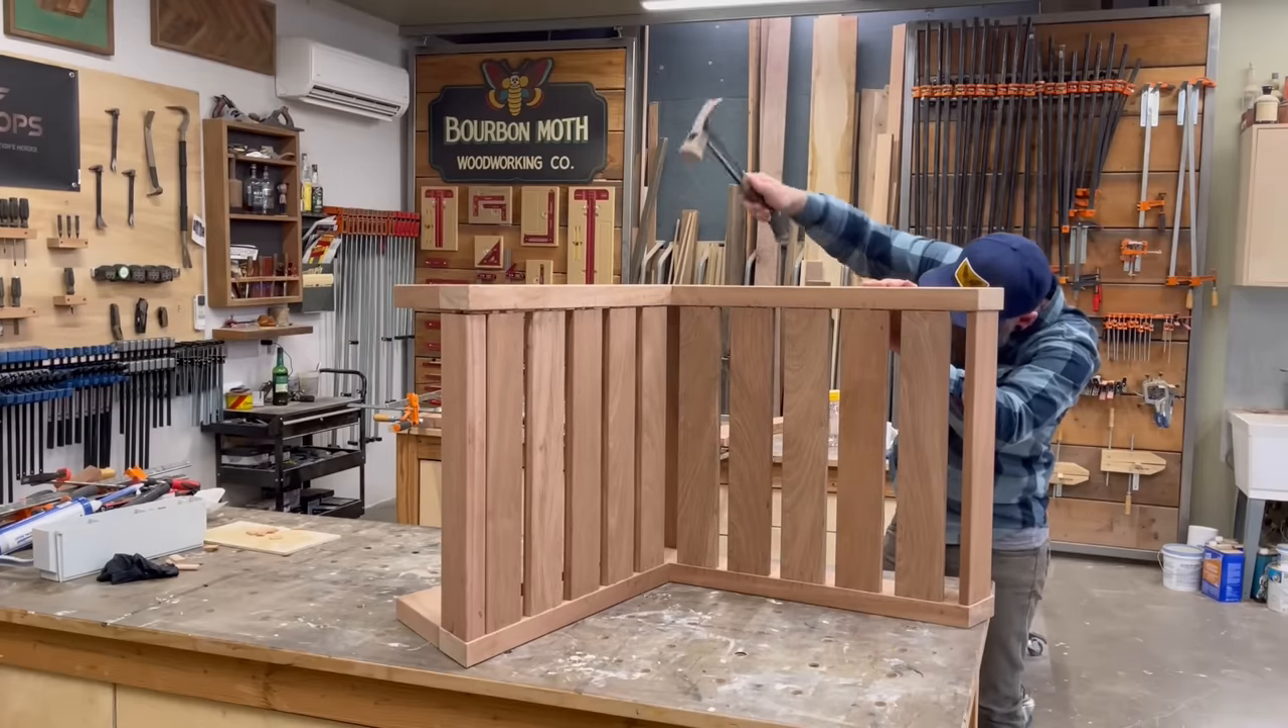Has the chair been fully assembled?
No.